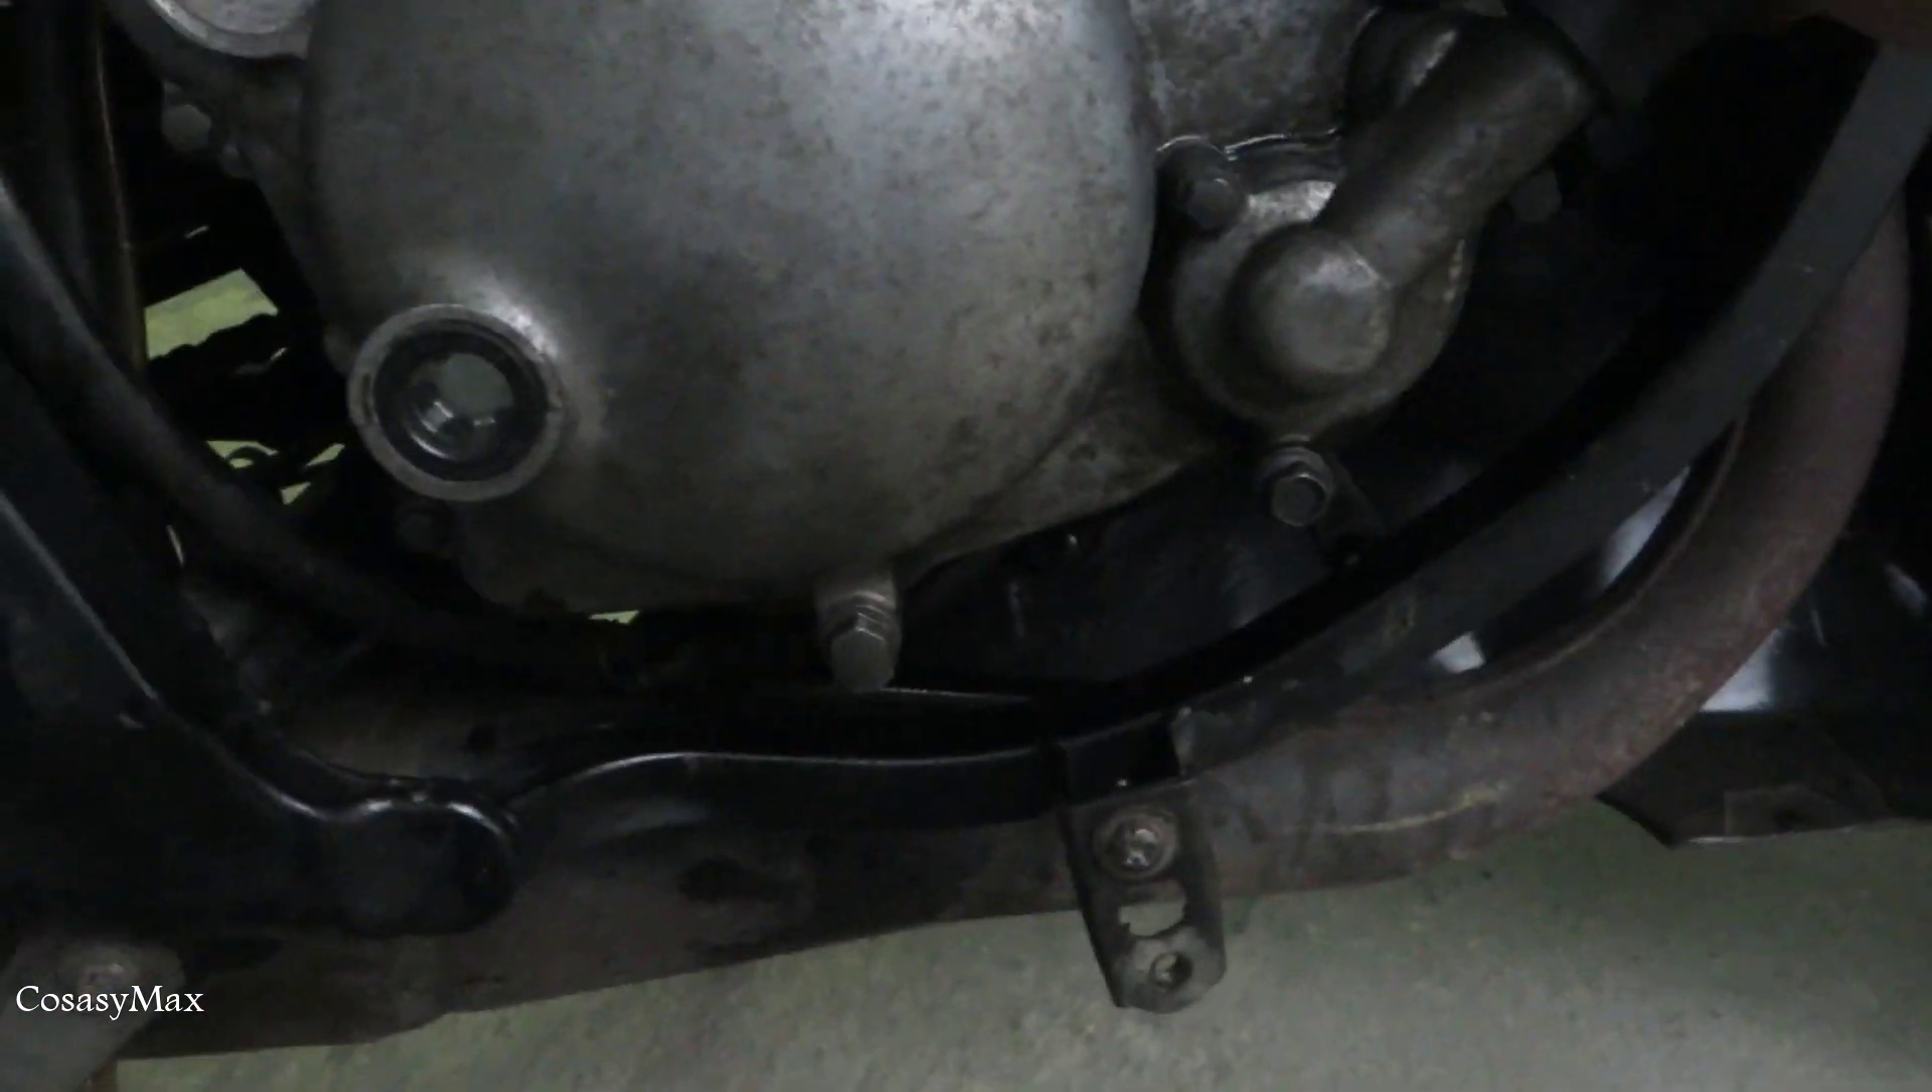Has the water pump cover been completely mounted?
Yes.